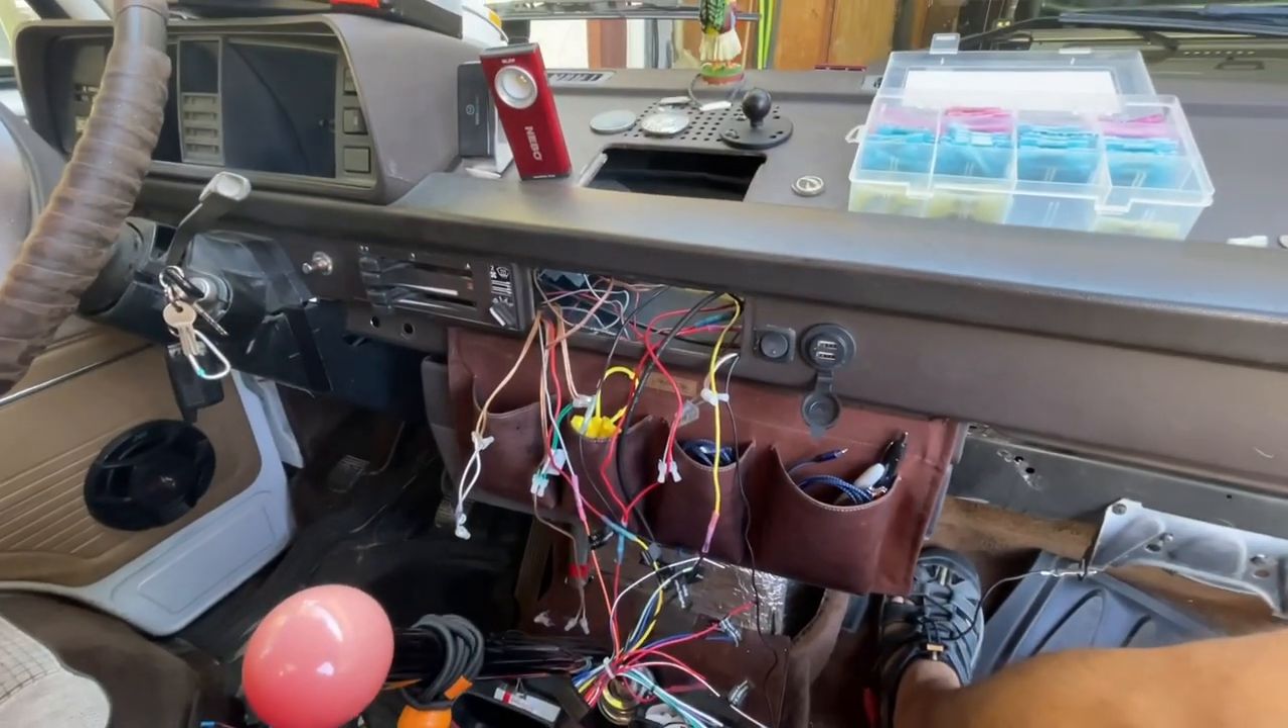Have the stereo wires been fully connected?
No.